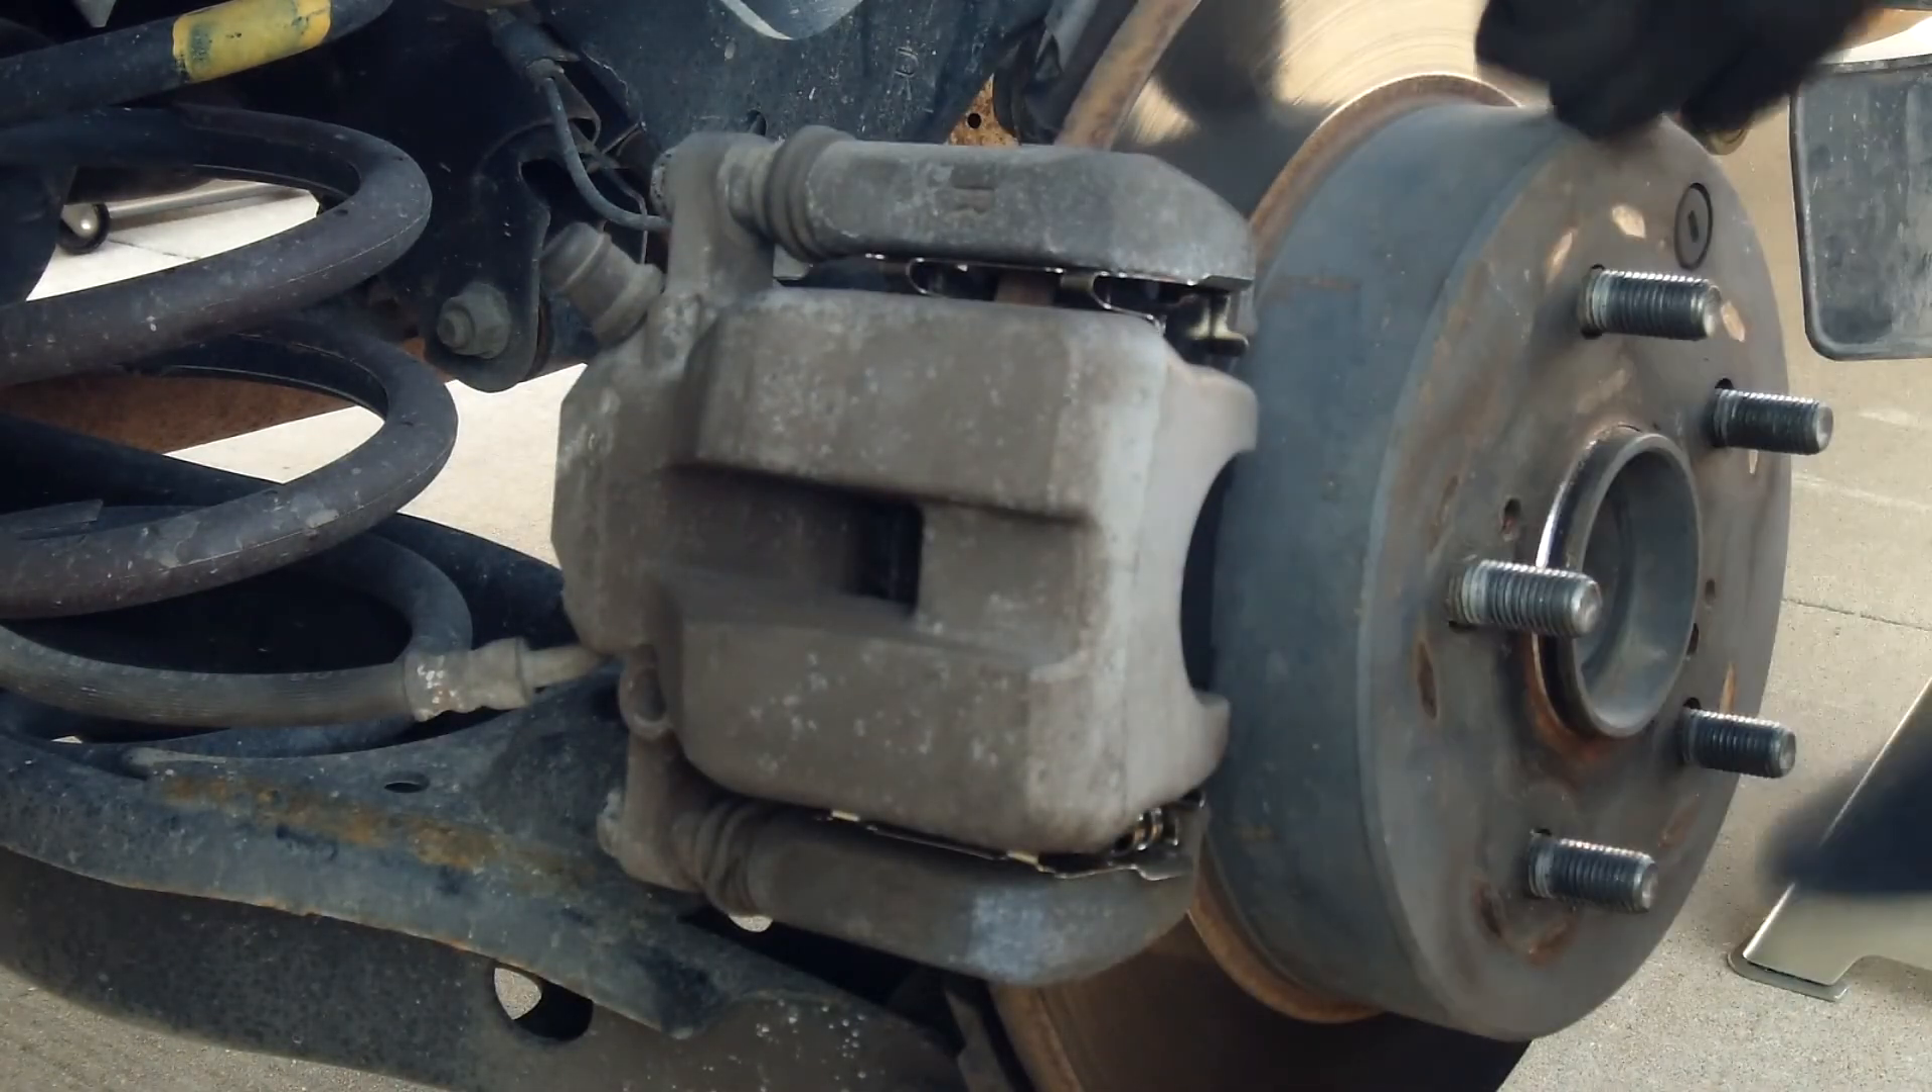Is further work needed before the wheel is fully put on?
Yes.